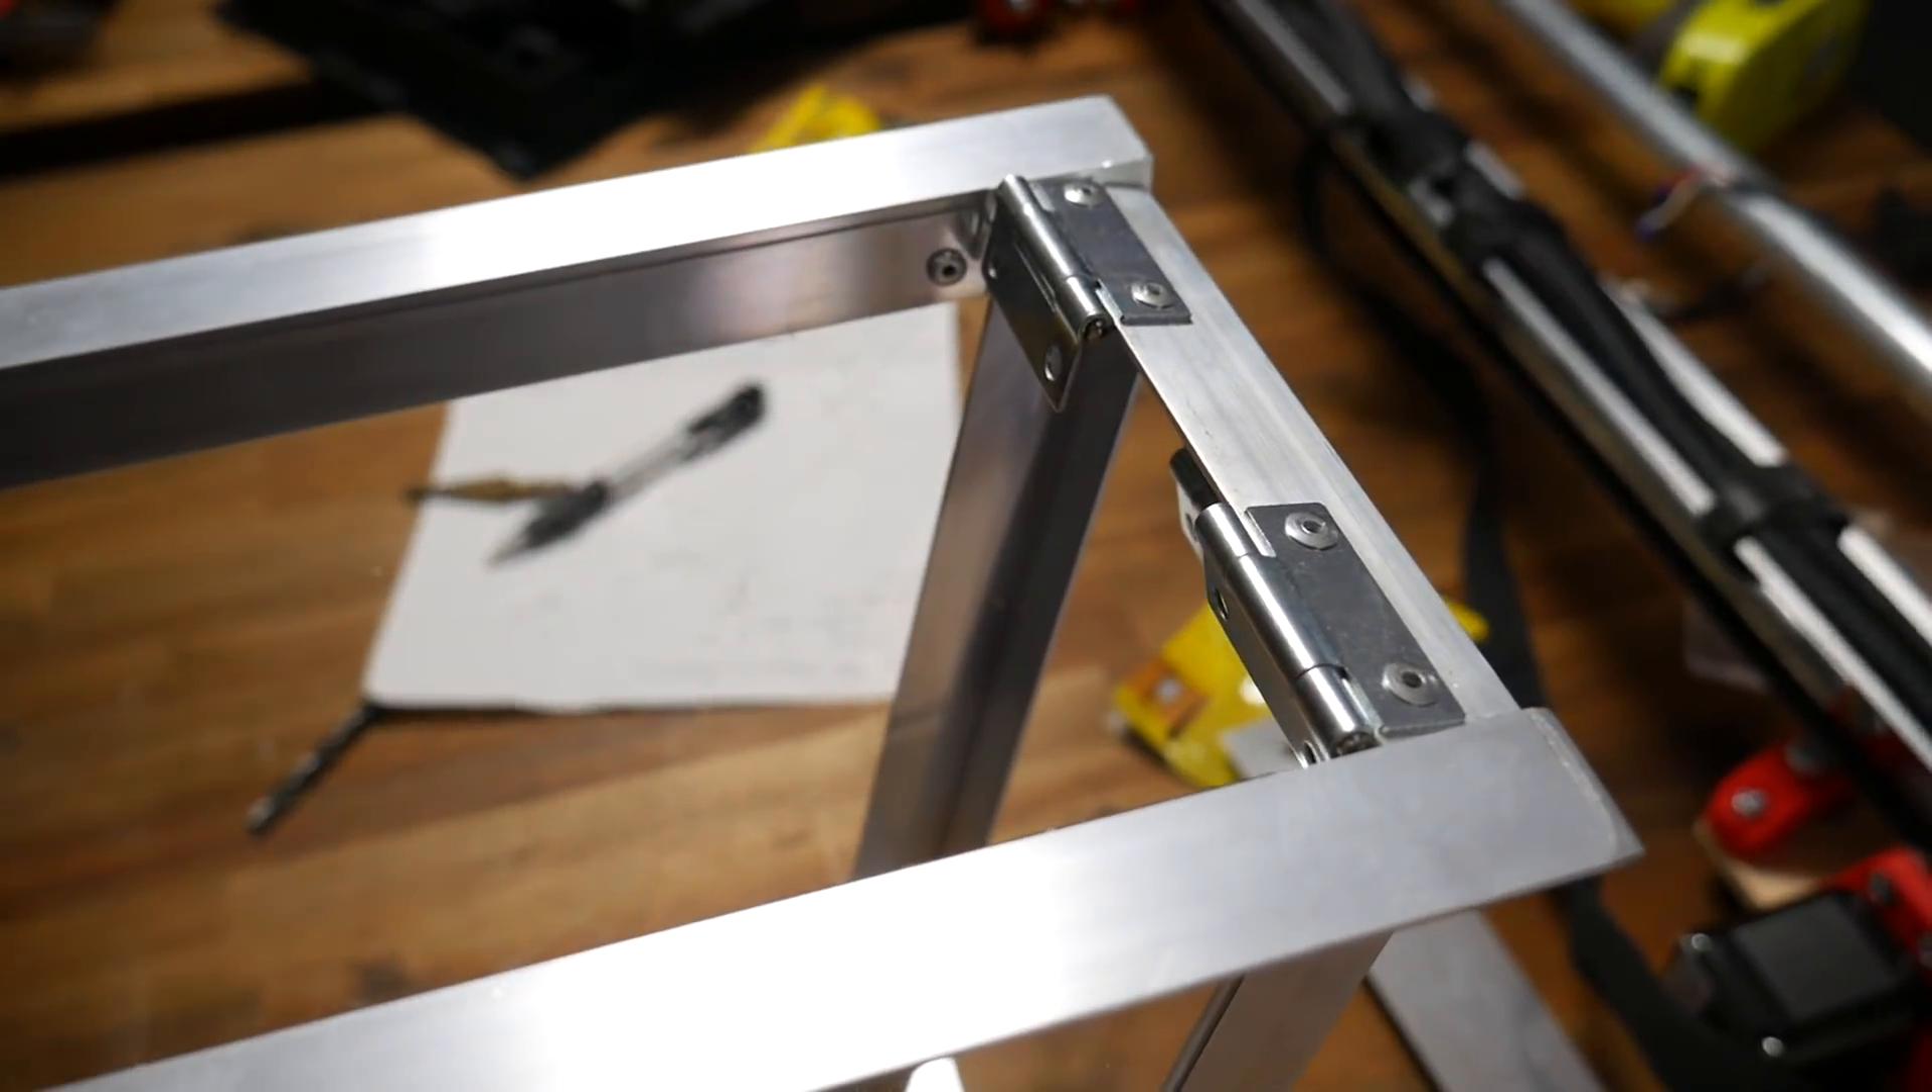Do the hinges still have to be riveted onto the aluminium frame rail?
No.